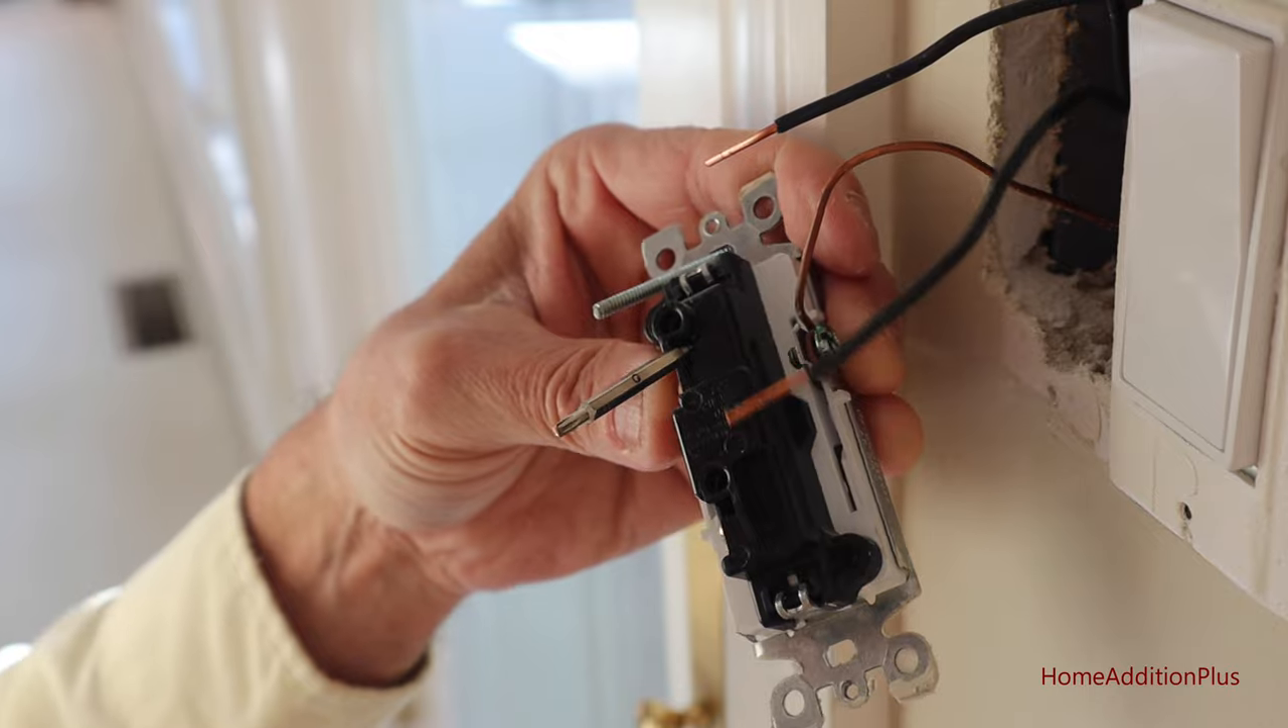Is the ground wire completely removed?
No.